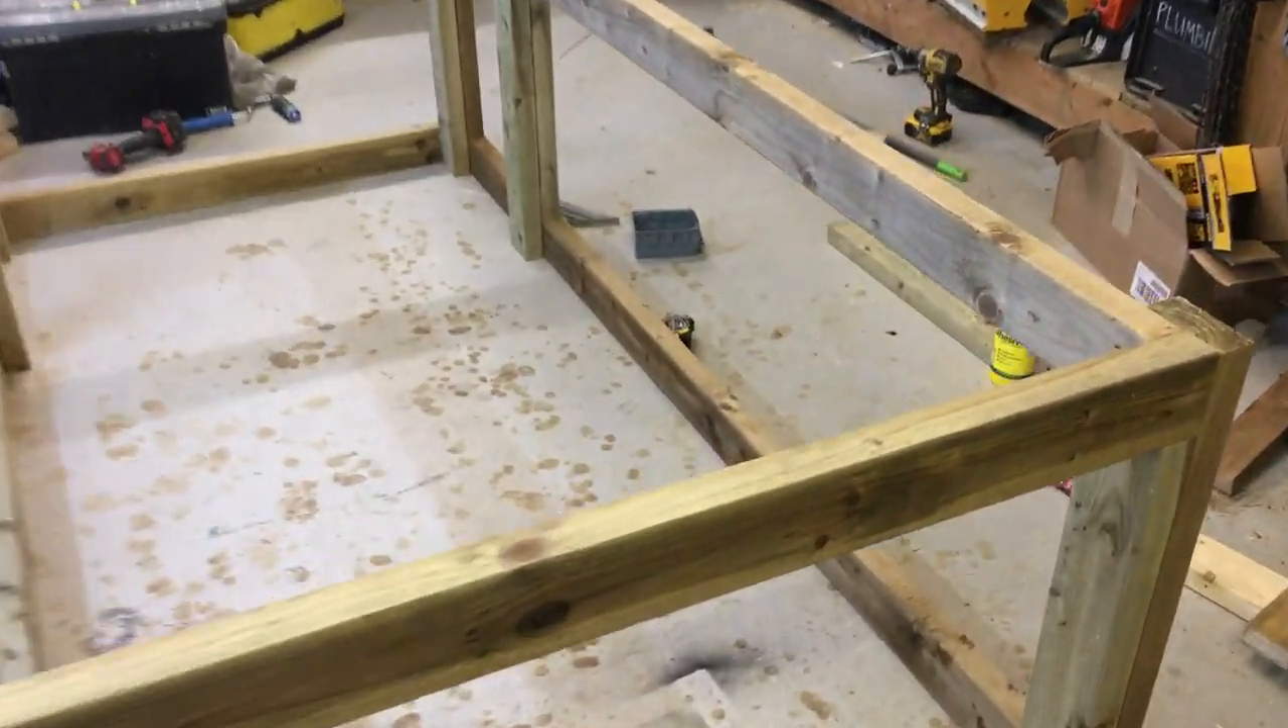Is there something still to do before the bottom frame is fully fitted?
No.